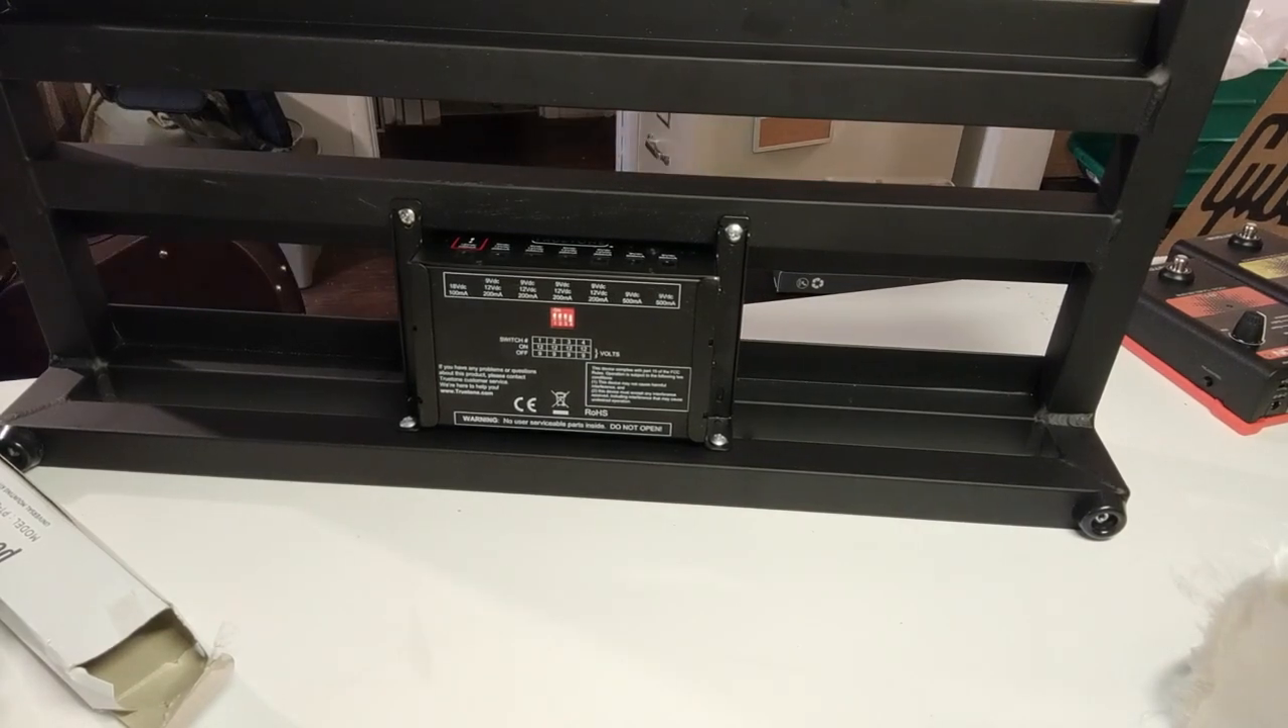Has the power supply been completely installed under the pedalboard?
Yes.